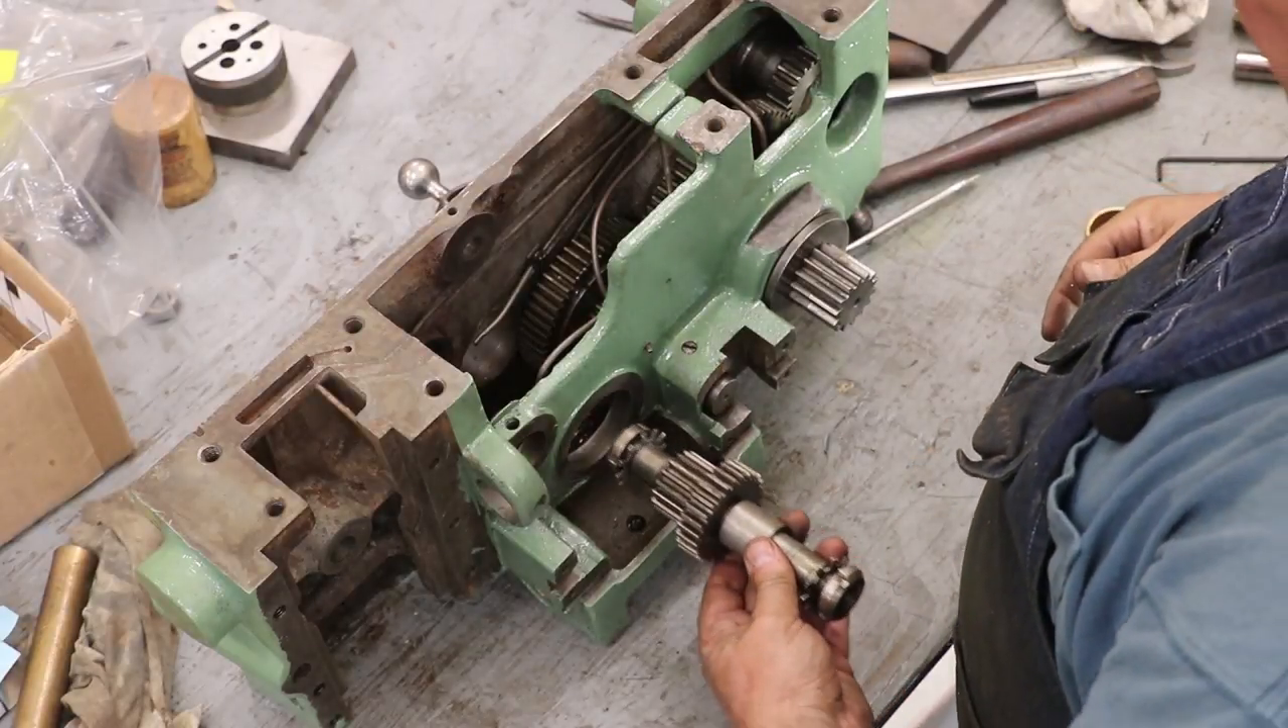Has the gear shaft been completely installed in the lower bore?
No.